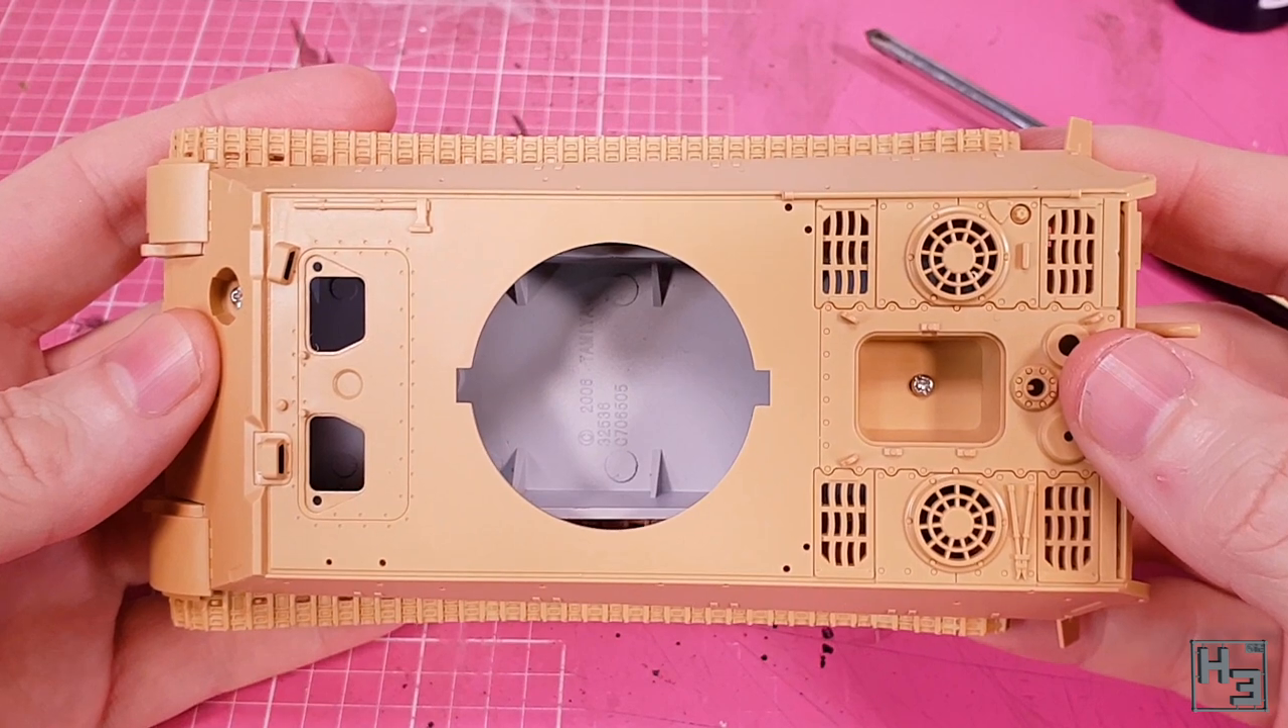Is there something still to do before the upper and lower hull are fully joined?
No.